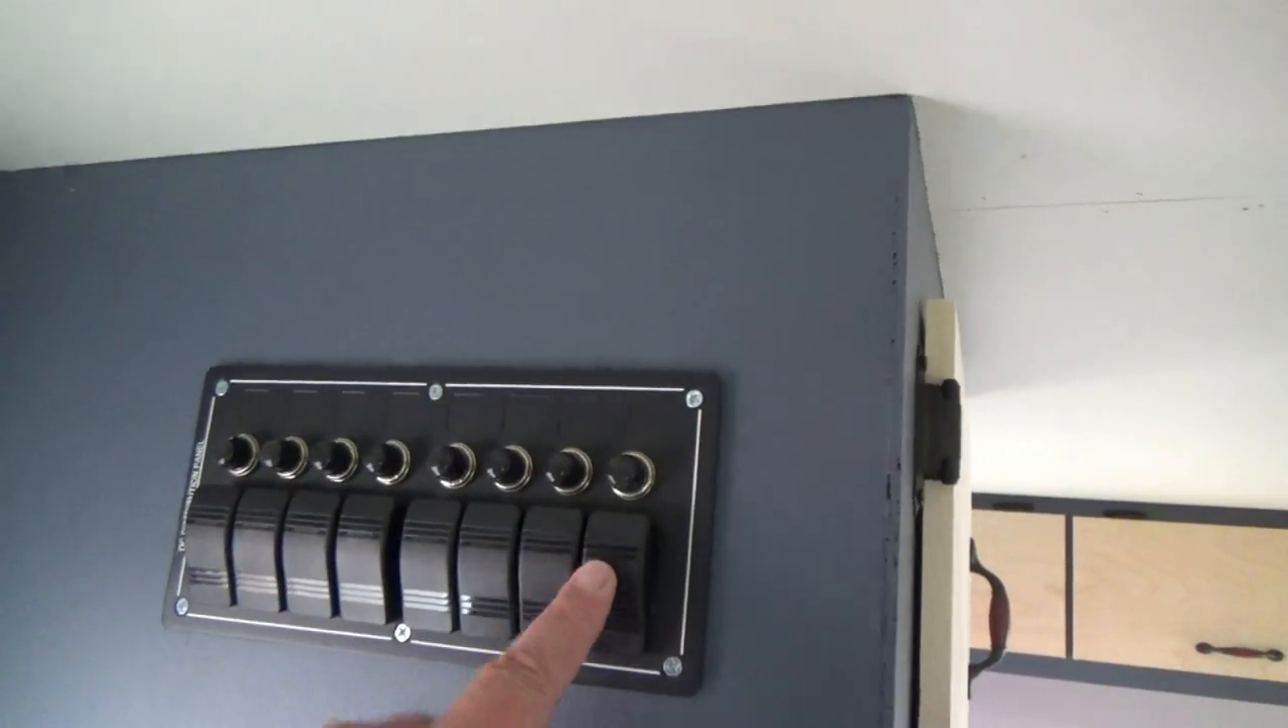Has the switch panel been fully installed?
Yes.